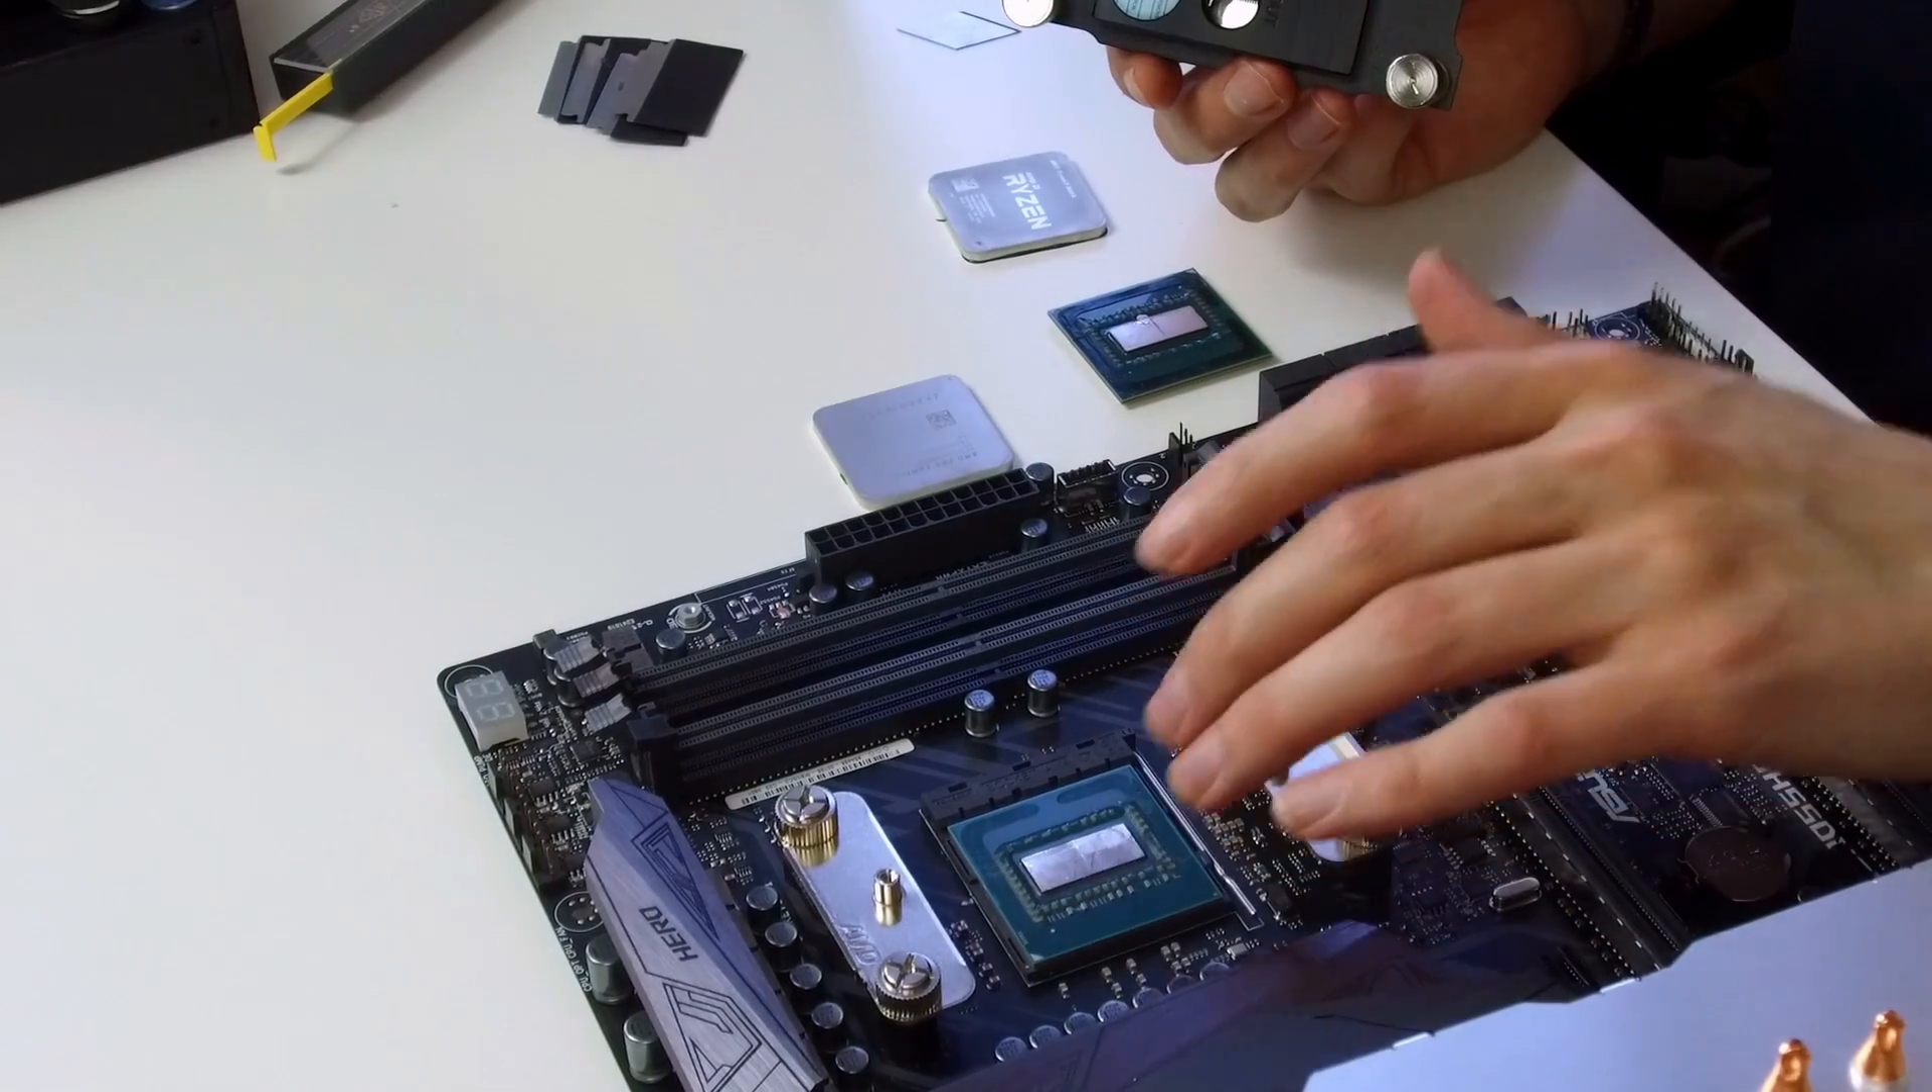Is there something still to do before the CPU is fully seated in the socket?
No.